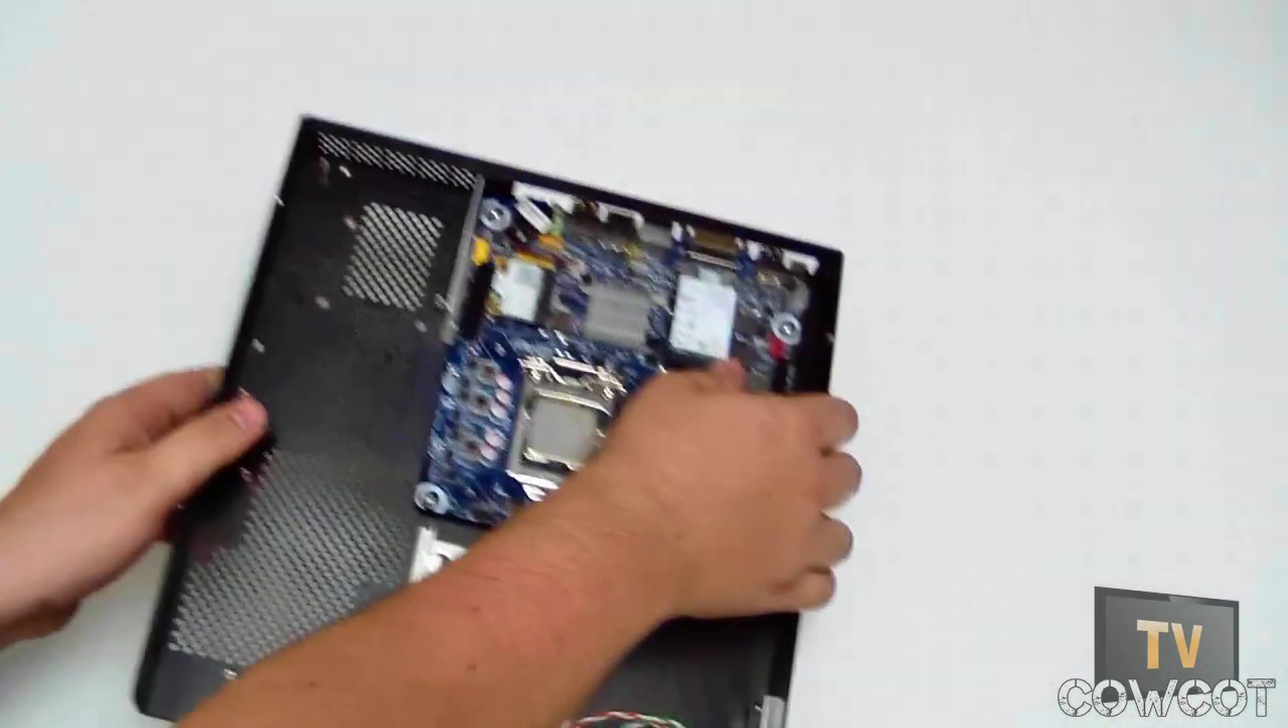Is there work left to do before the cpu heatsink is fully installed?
Yes.